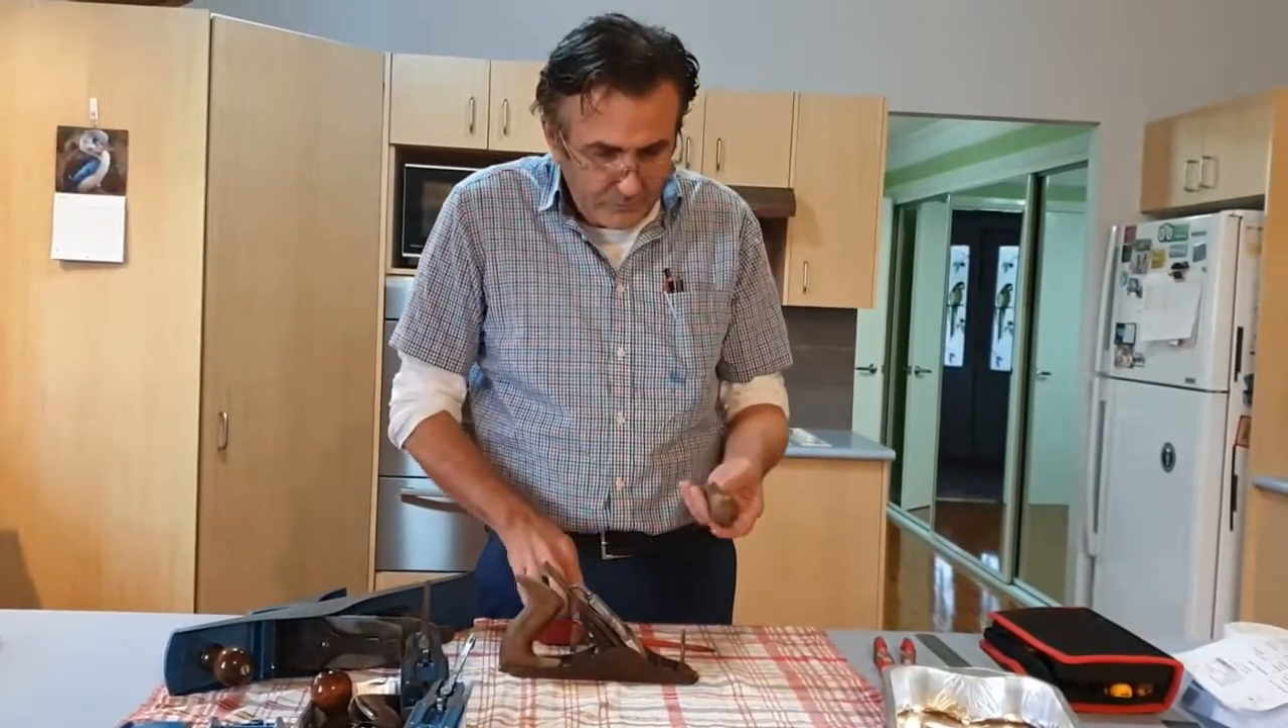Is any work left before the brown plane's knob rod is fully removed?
Yes.